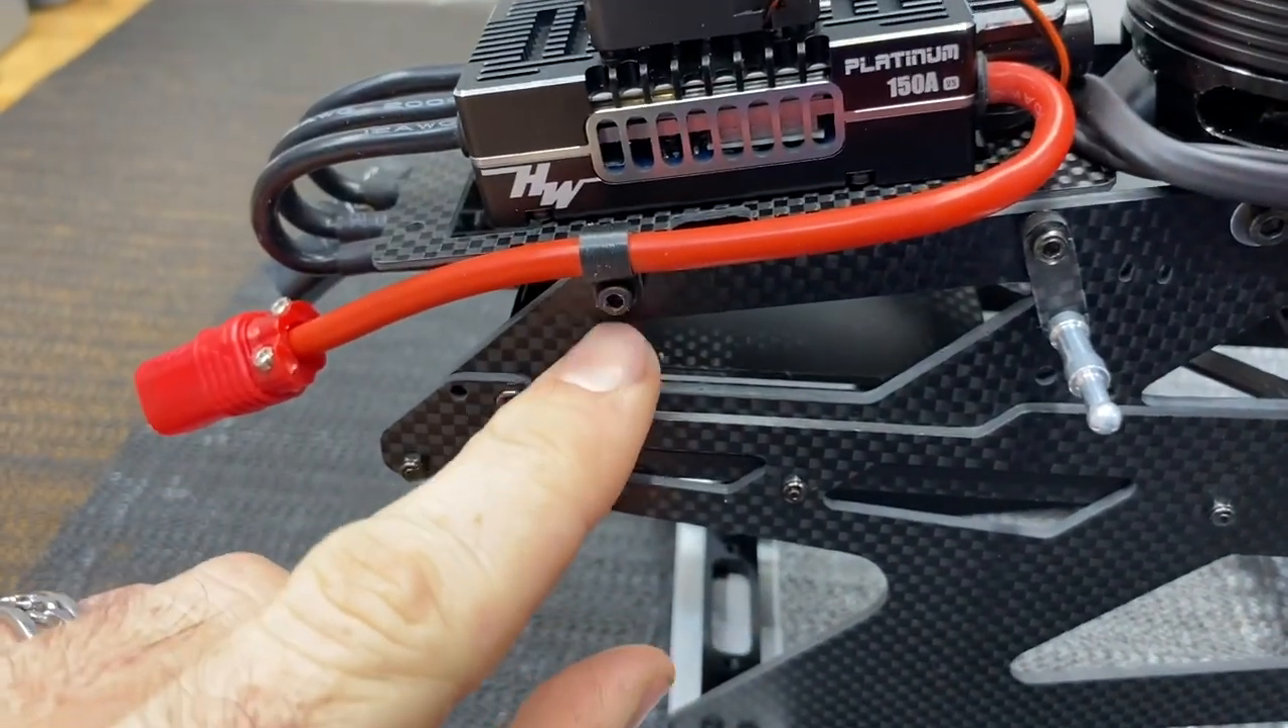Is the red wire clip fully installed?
Yes.